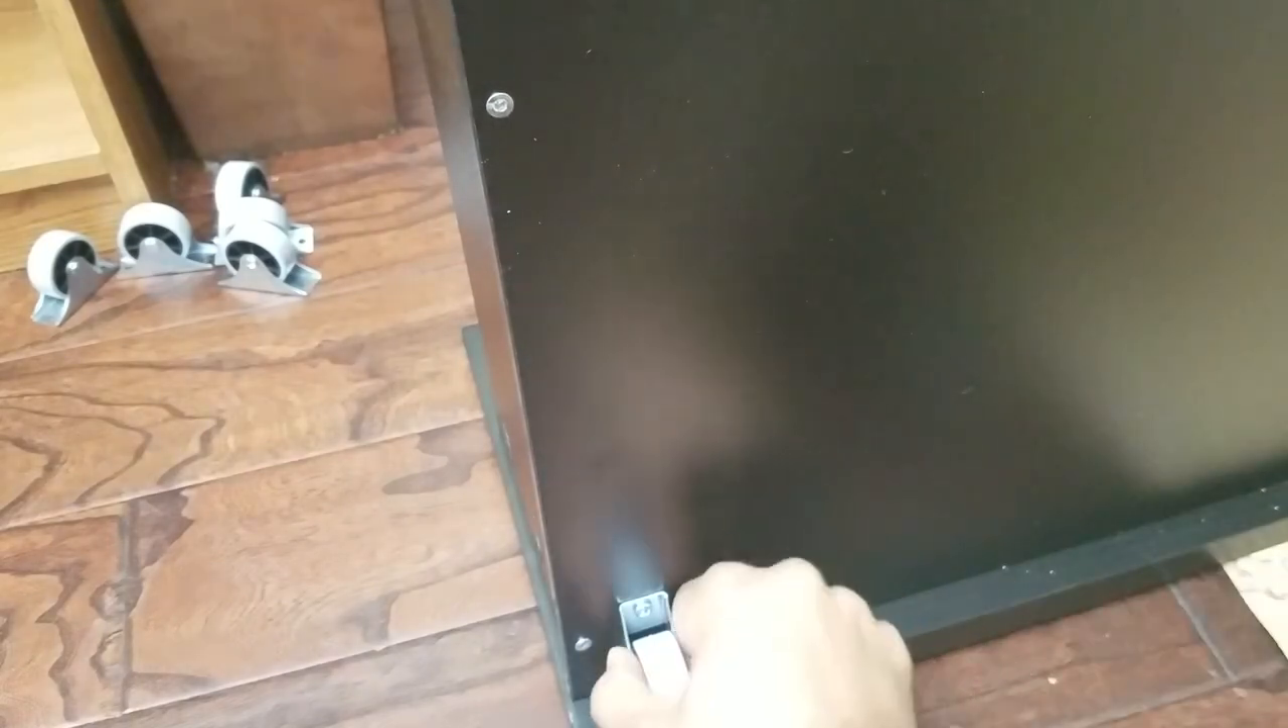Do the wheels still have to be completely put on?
Yes.